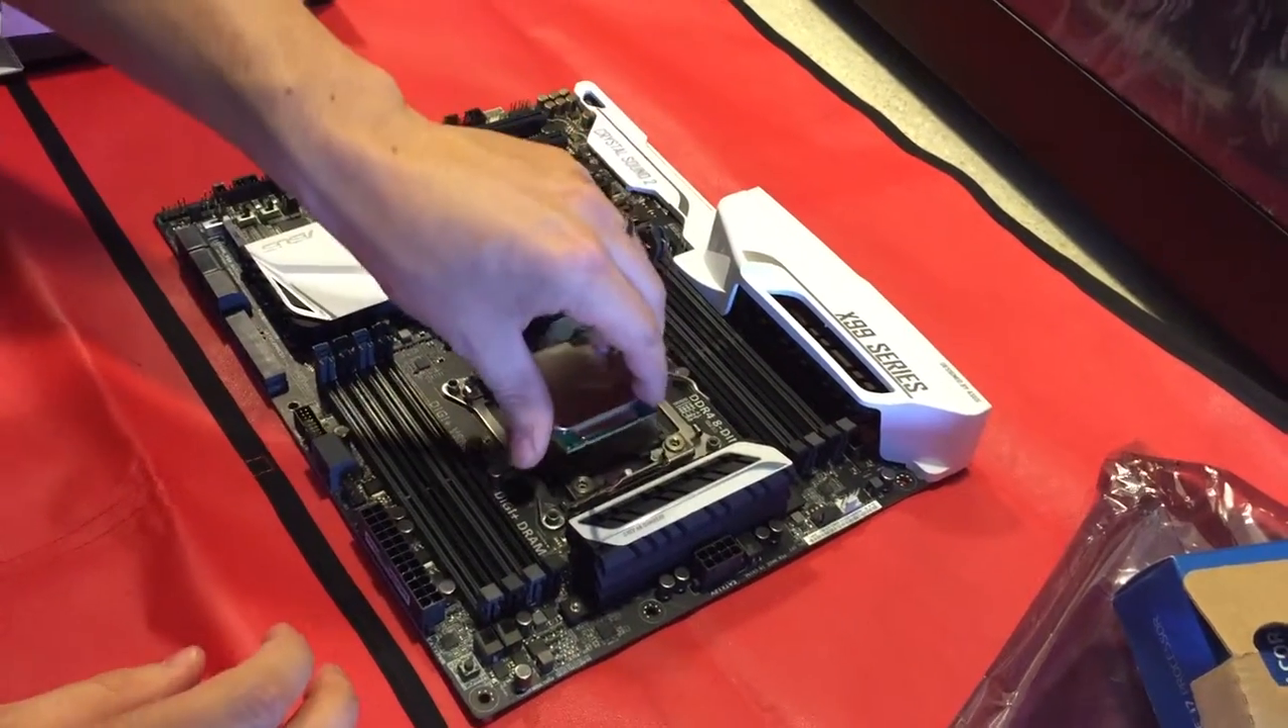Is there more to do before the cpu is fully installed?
Yes.